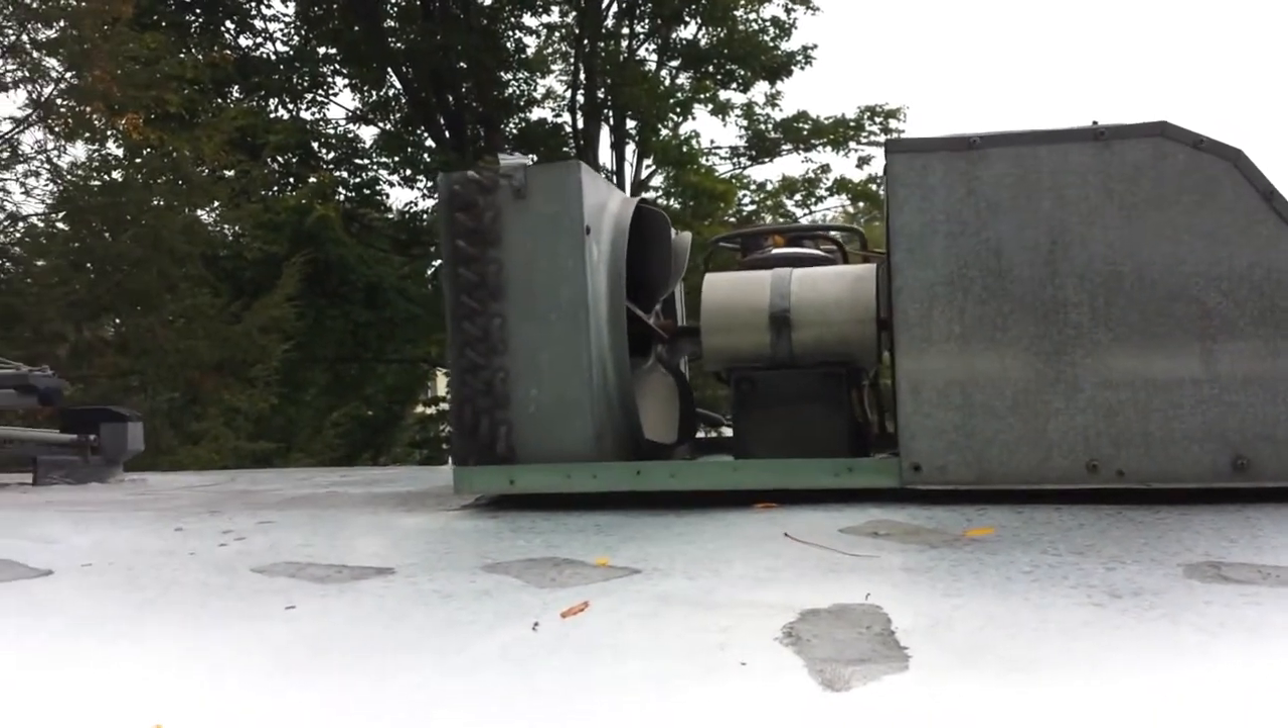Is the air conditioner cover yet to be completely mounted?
Yes.